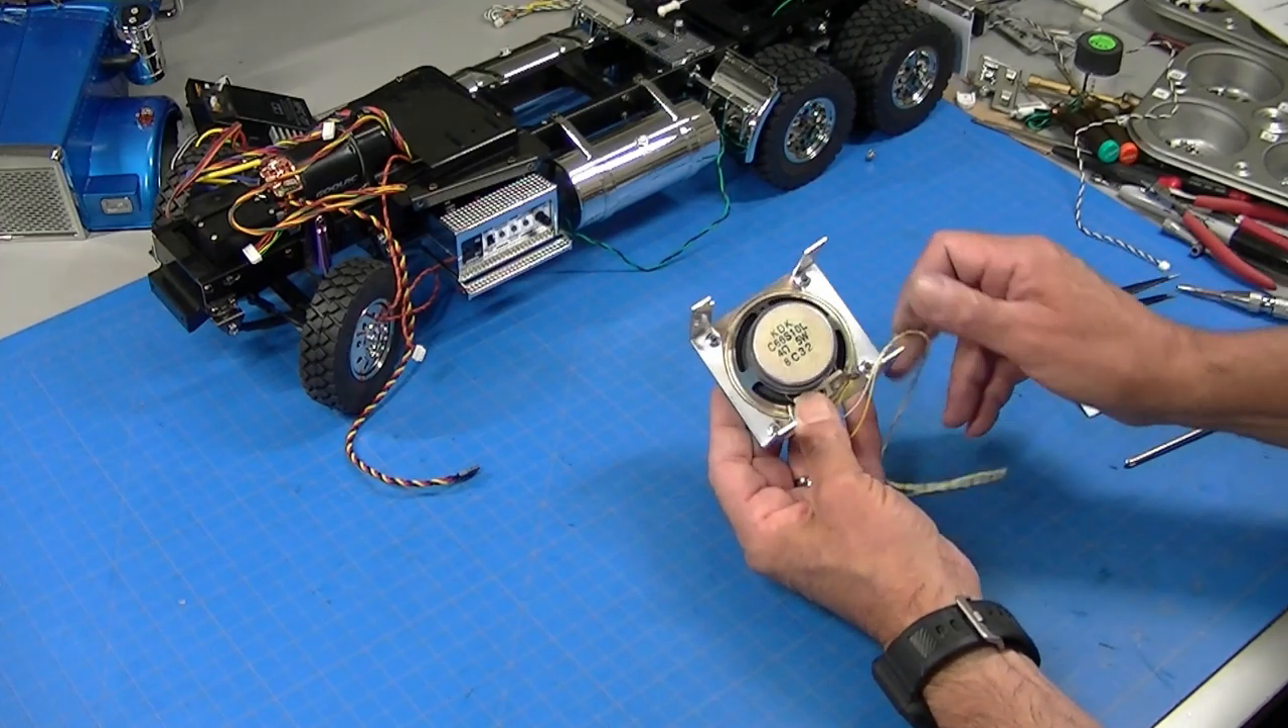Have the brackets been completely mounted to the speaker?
Yes.